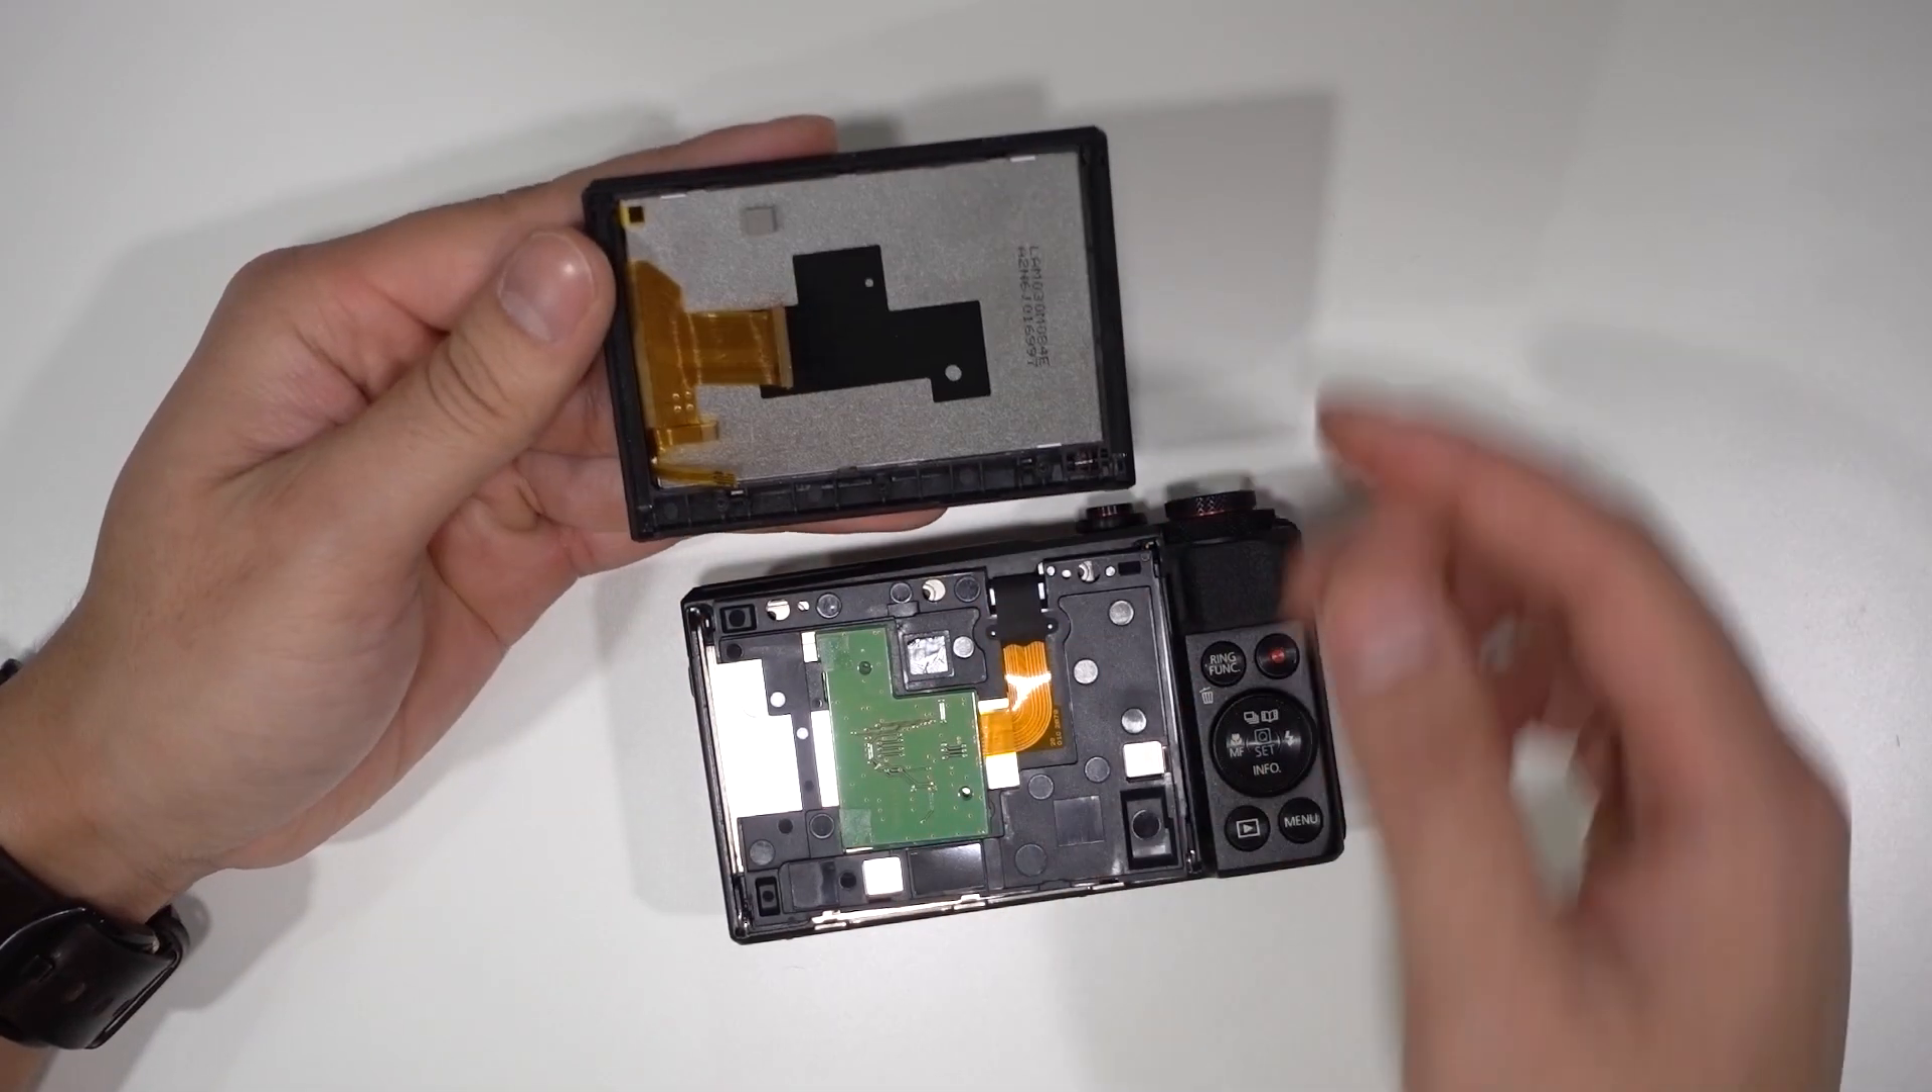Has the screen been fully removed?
Yes.